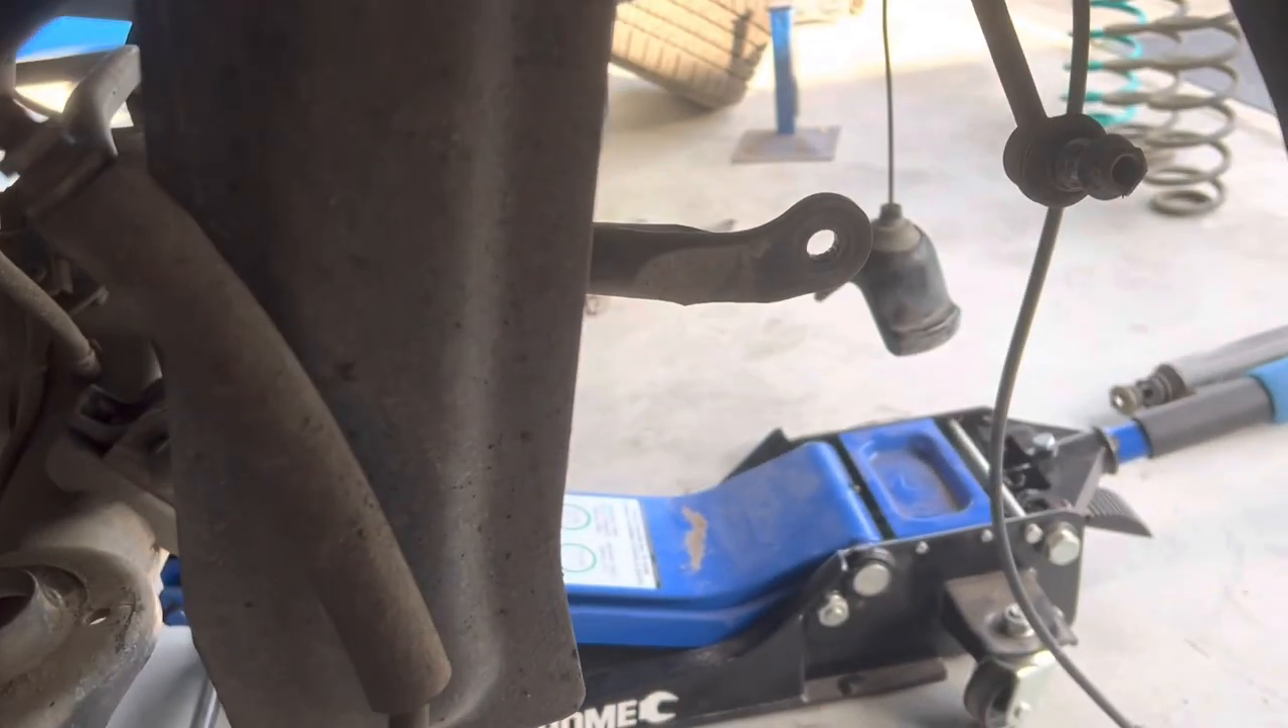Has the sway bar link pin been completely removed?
Yes.